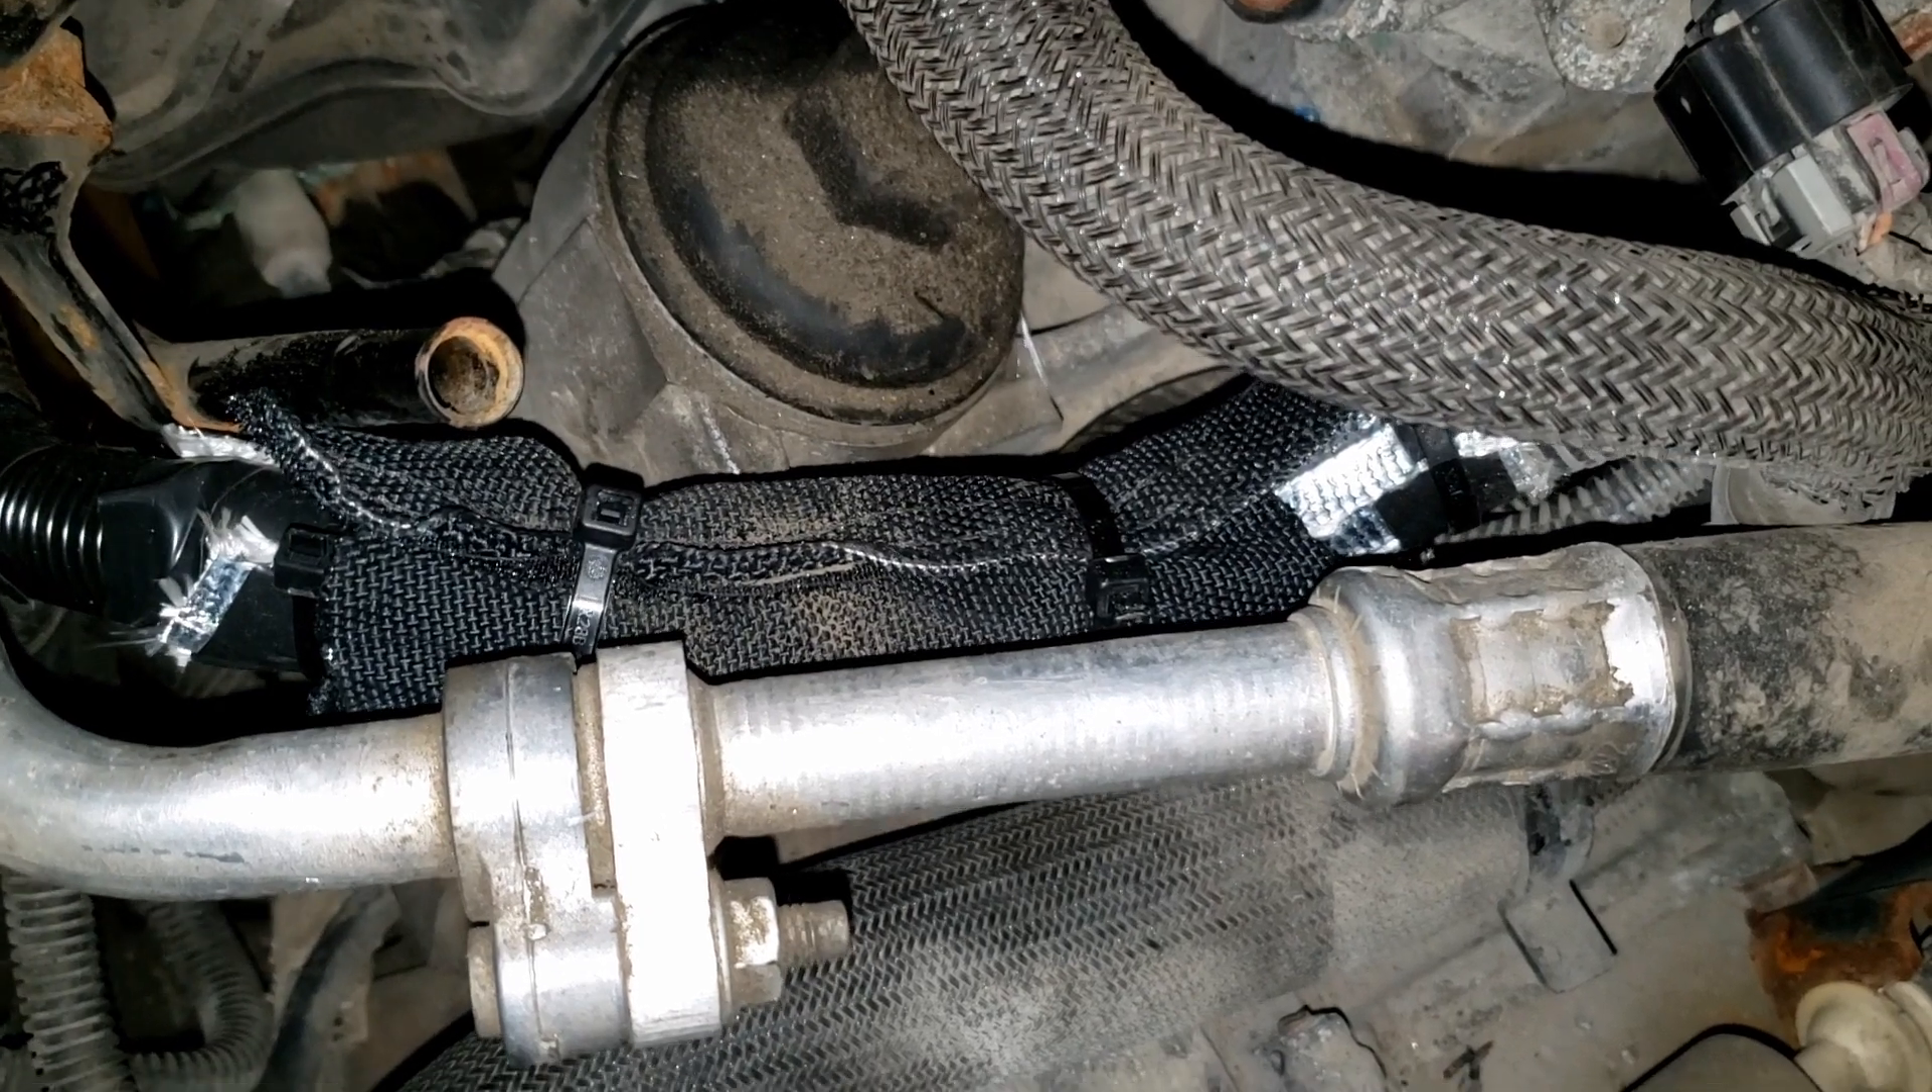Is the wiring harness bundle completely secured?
Yes.